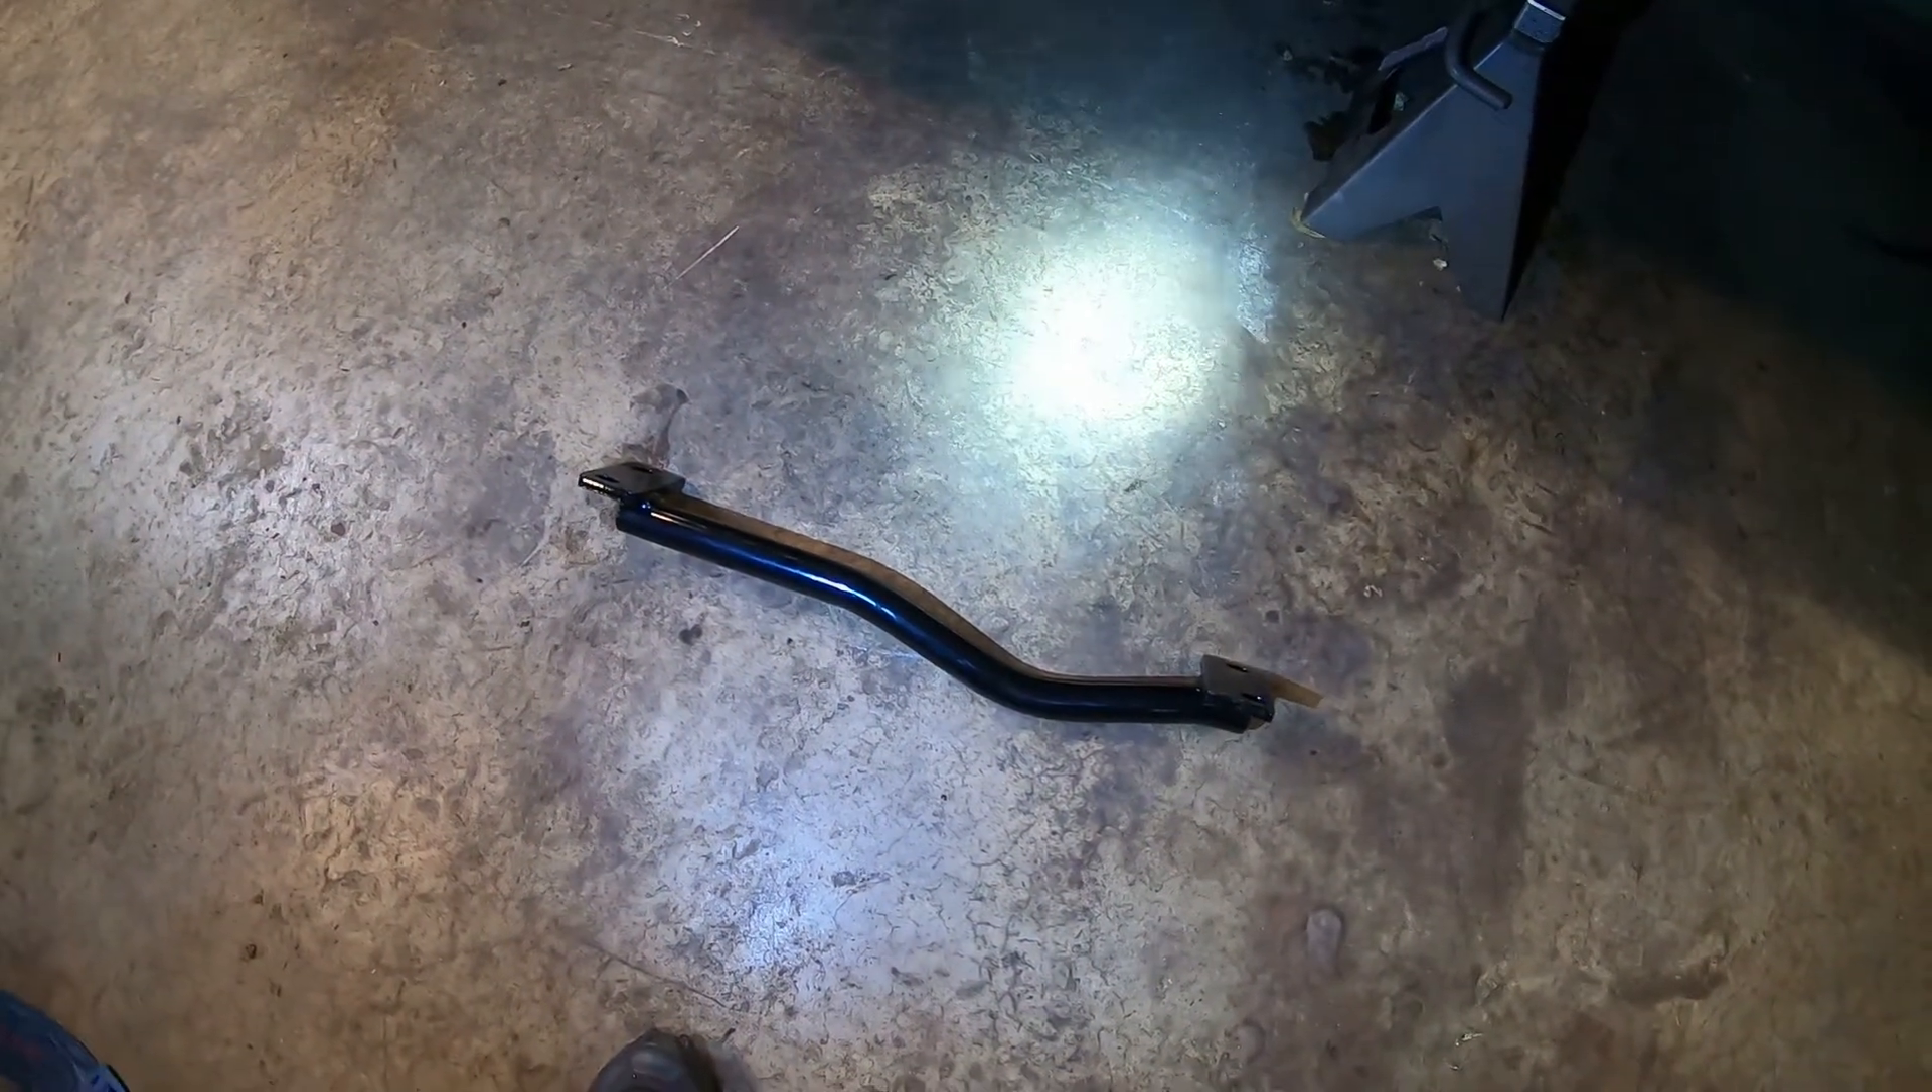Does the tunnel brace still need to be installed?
Yes.